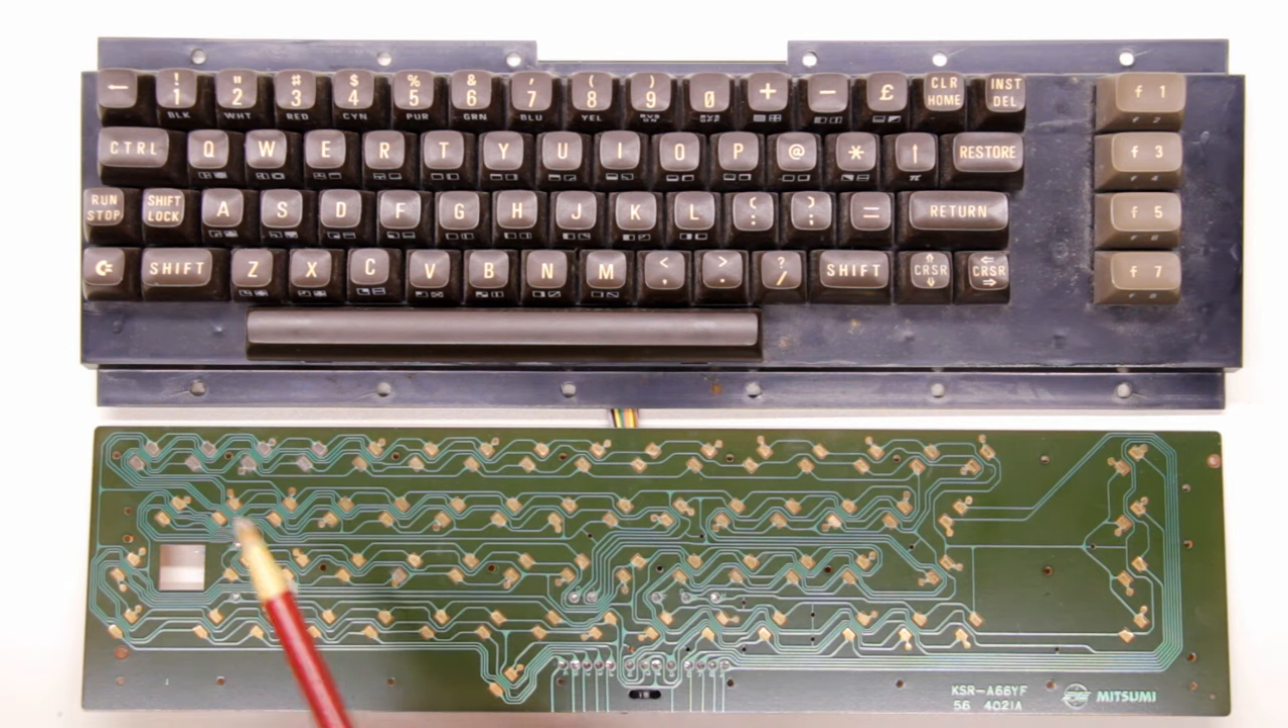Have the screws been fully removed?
Yes.